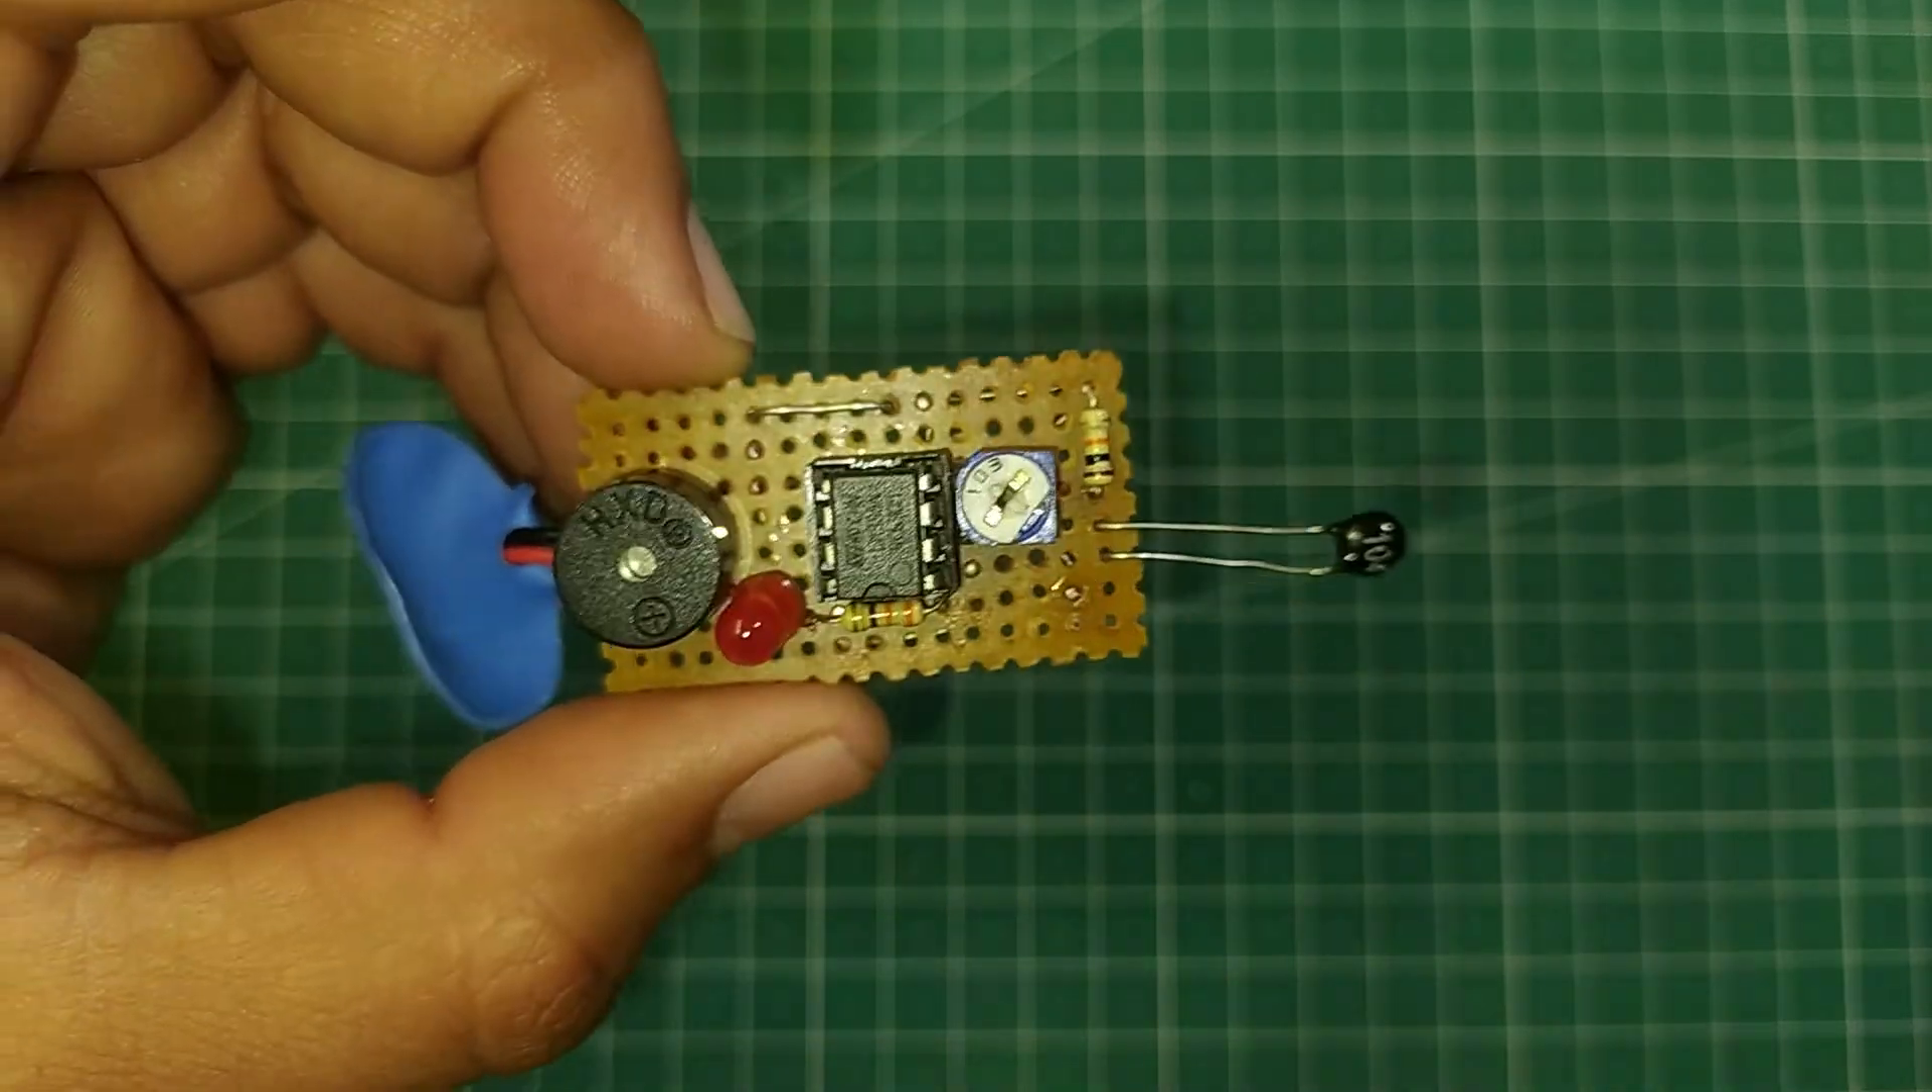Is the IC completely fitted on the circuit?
Yes.